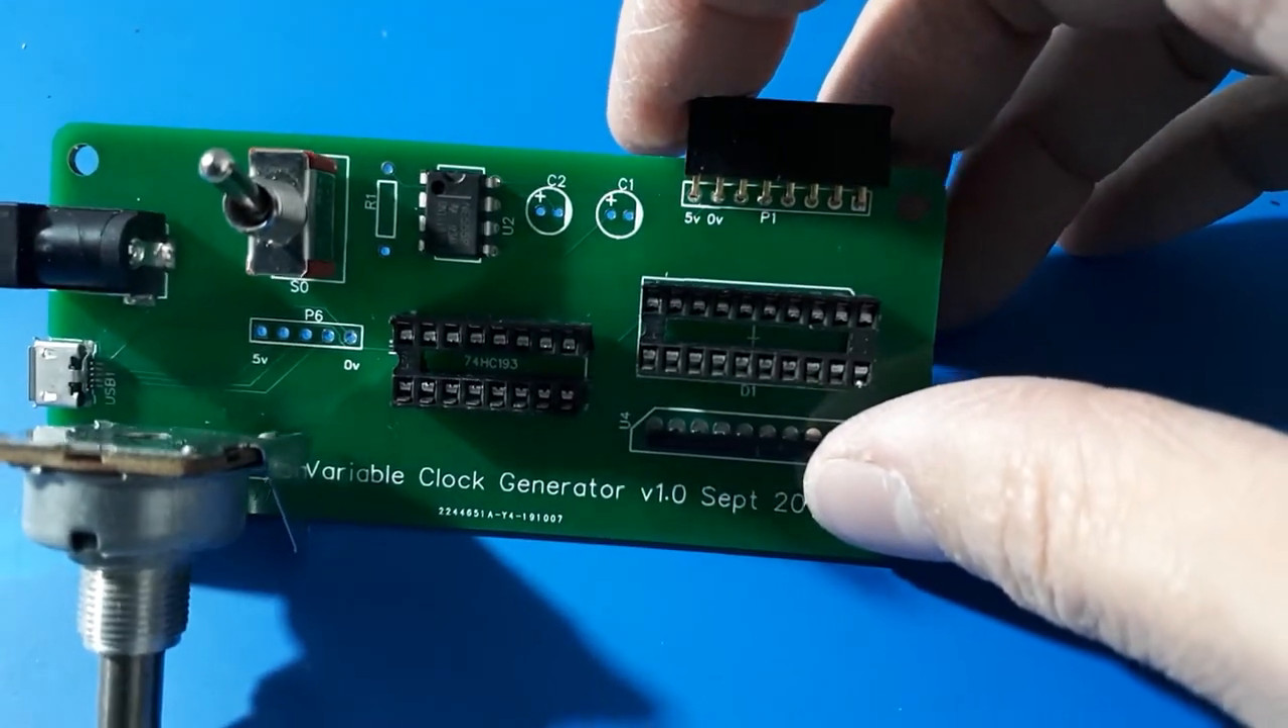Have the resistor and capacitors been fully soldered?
No.